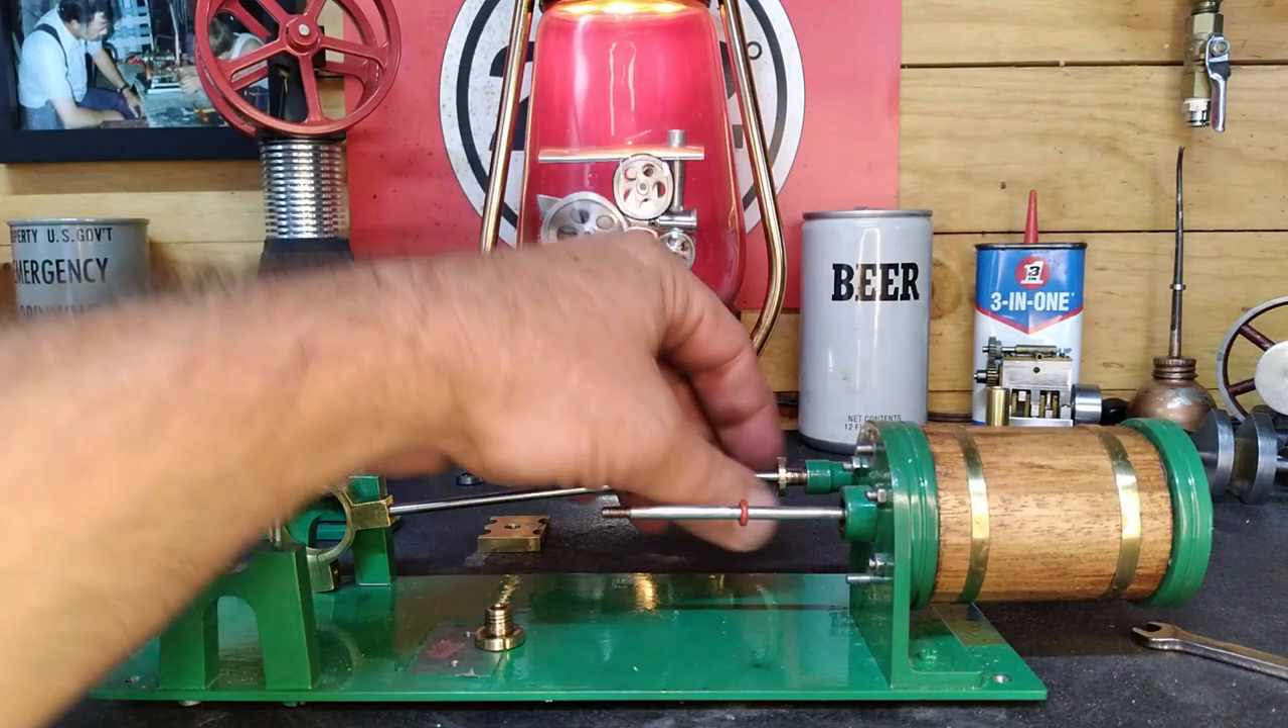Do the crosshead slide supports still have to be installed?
Yes.